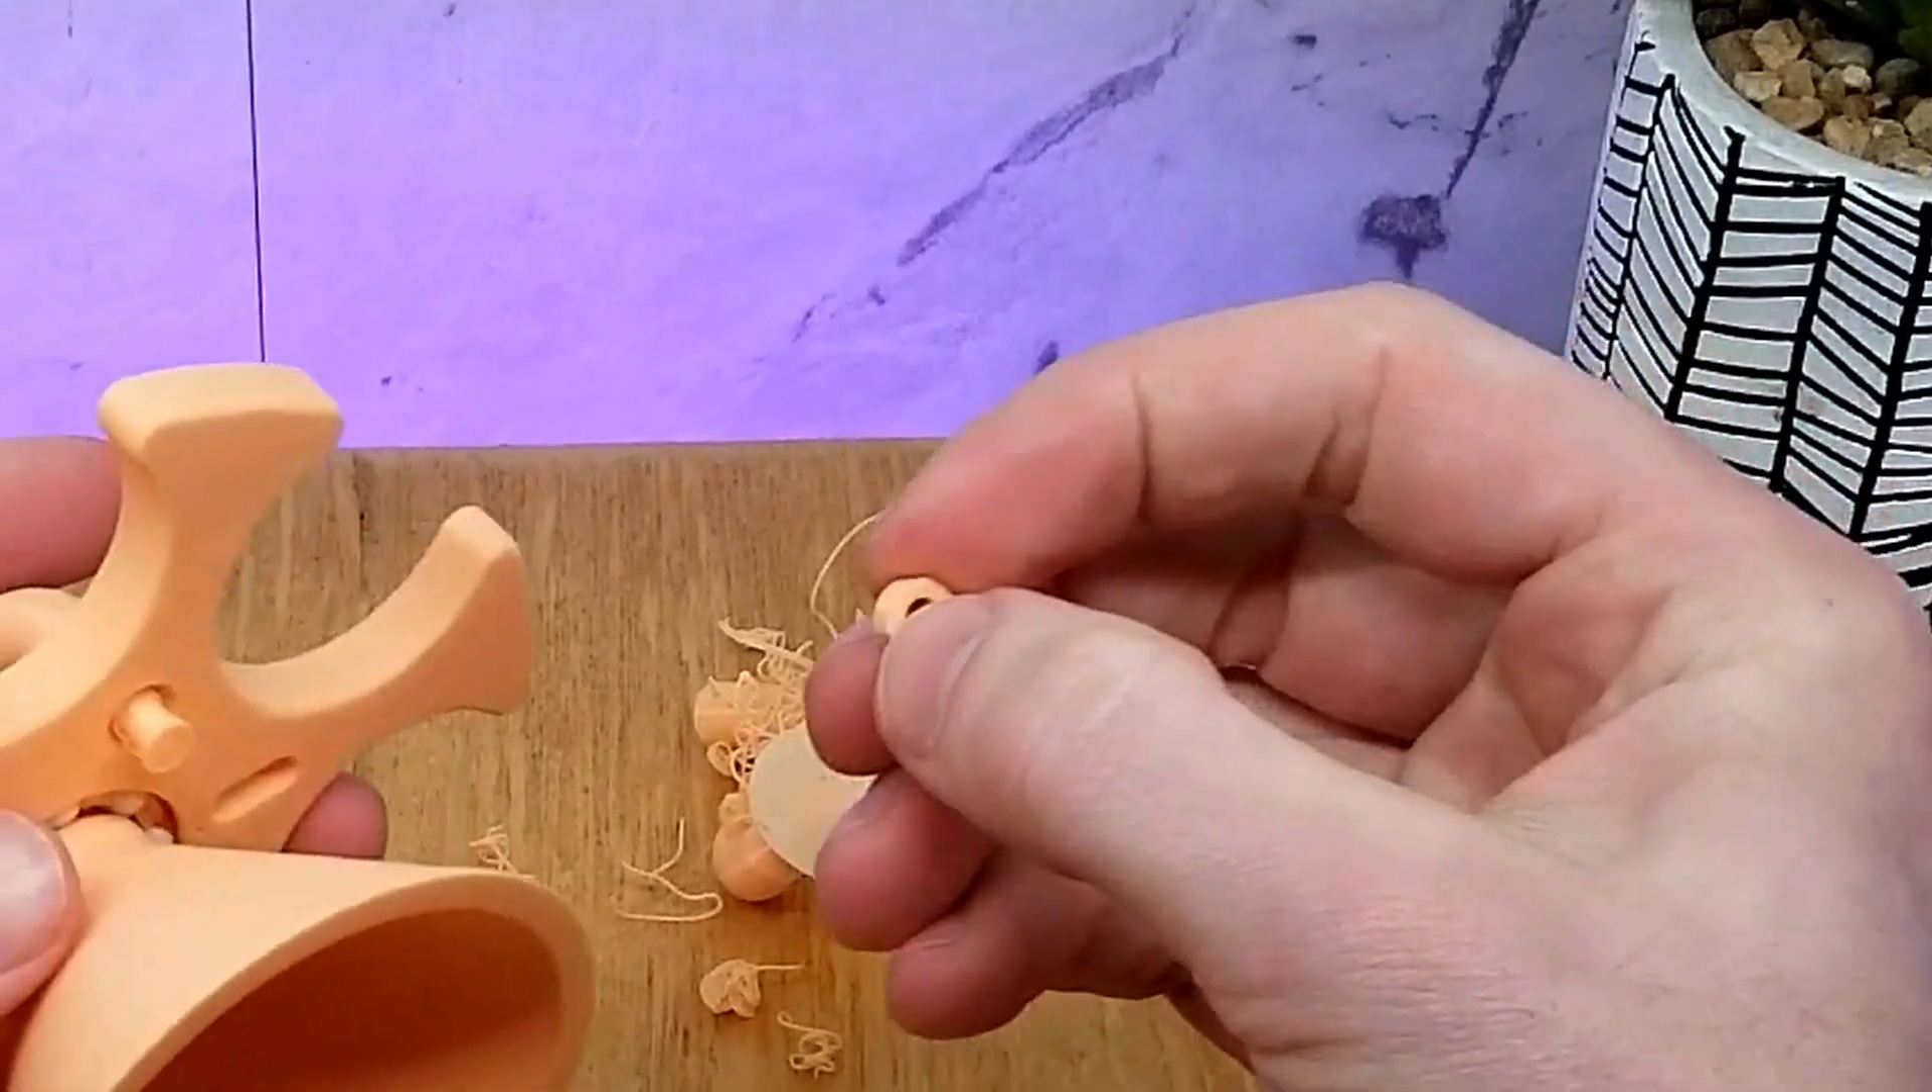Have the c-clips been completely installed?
No.